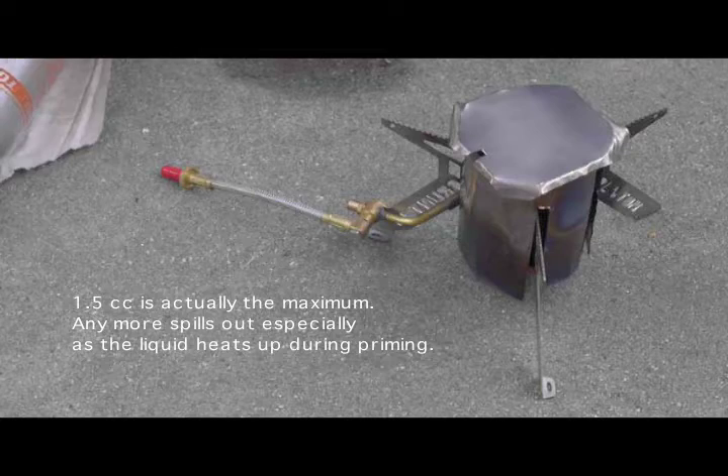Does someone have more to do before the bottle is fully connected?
Yes.